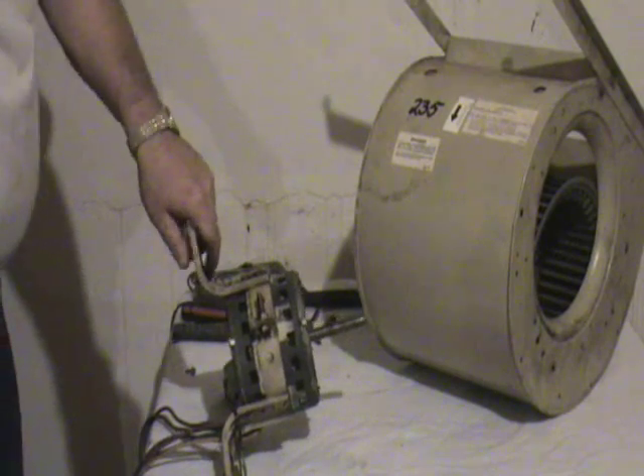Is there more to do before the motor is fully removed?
No.